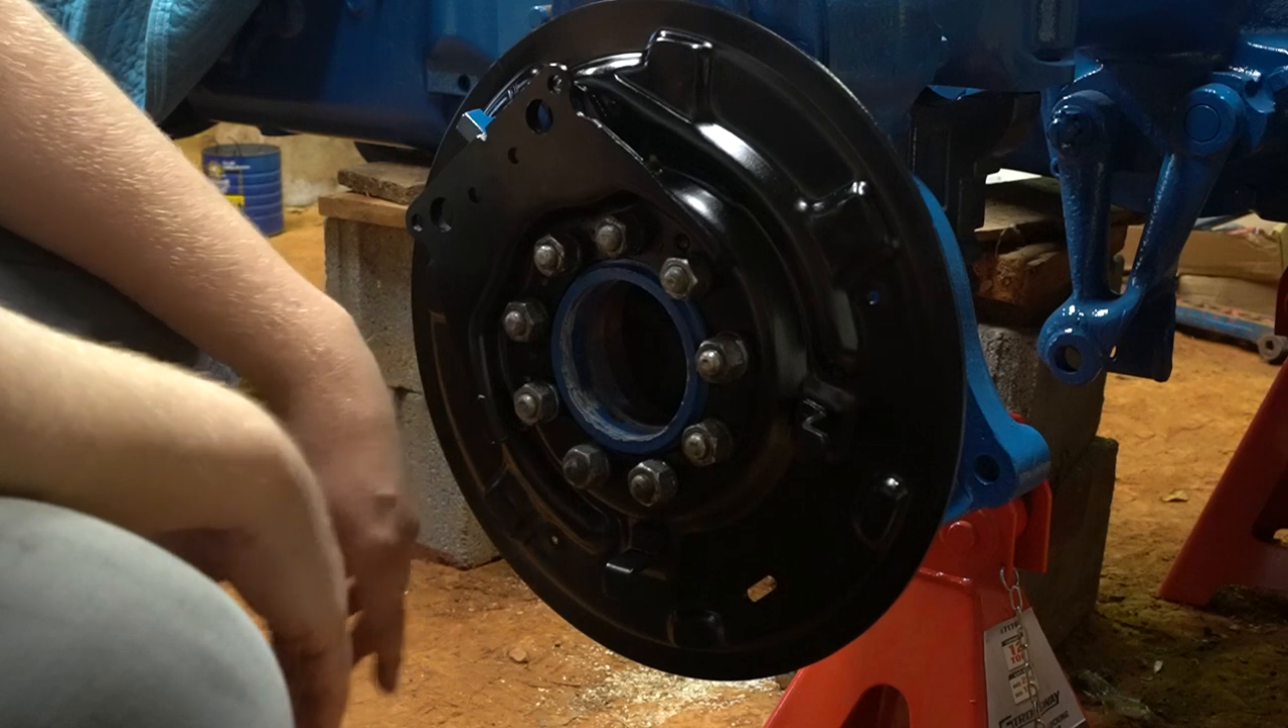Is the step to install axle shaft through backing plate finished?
No.